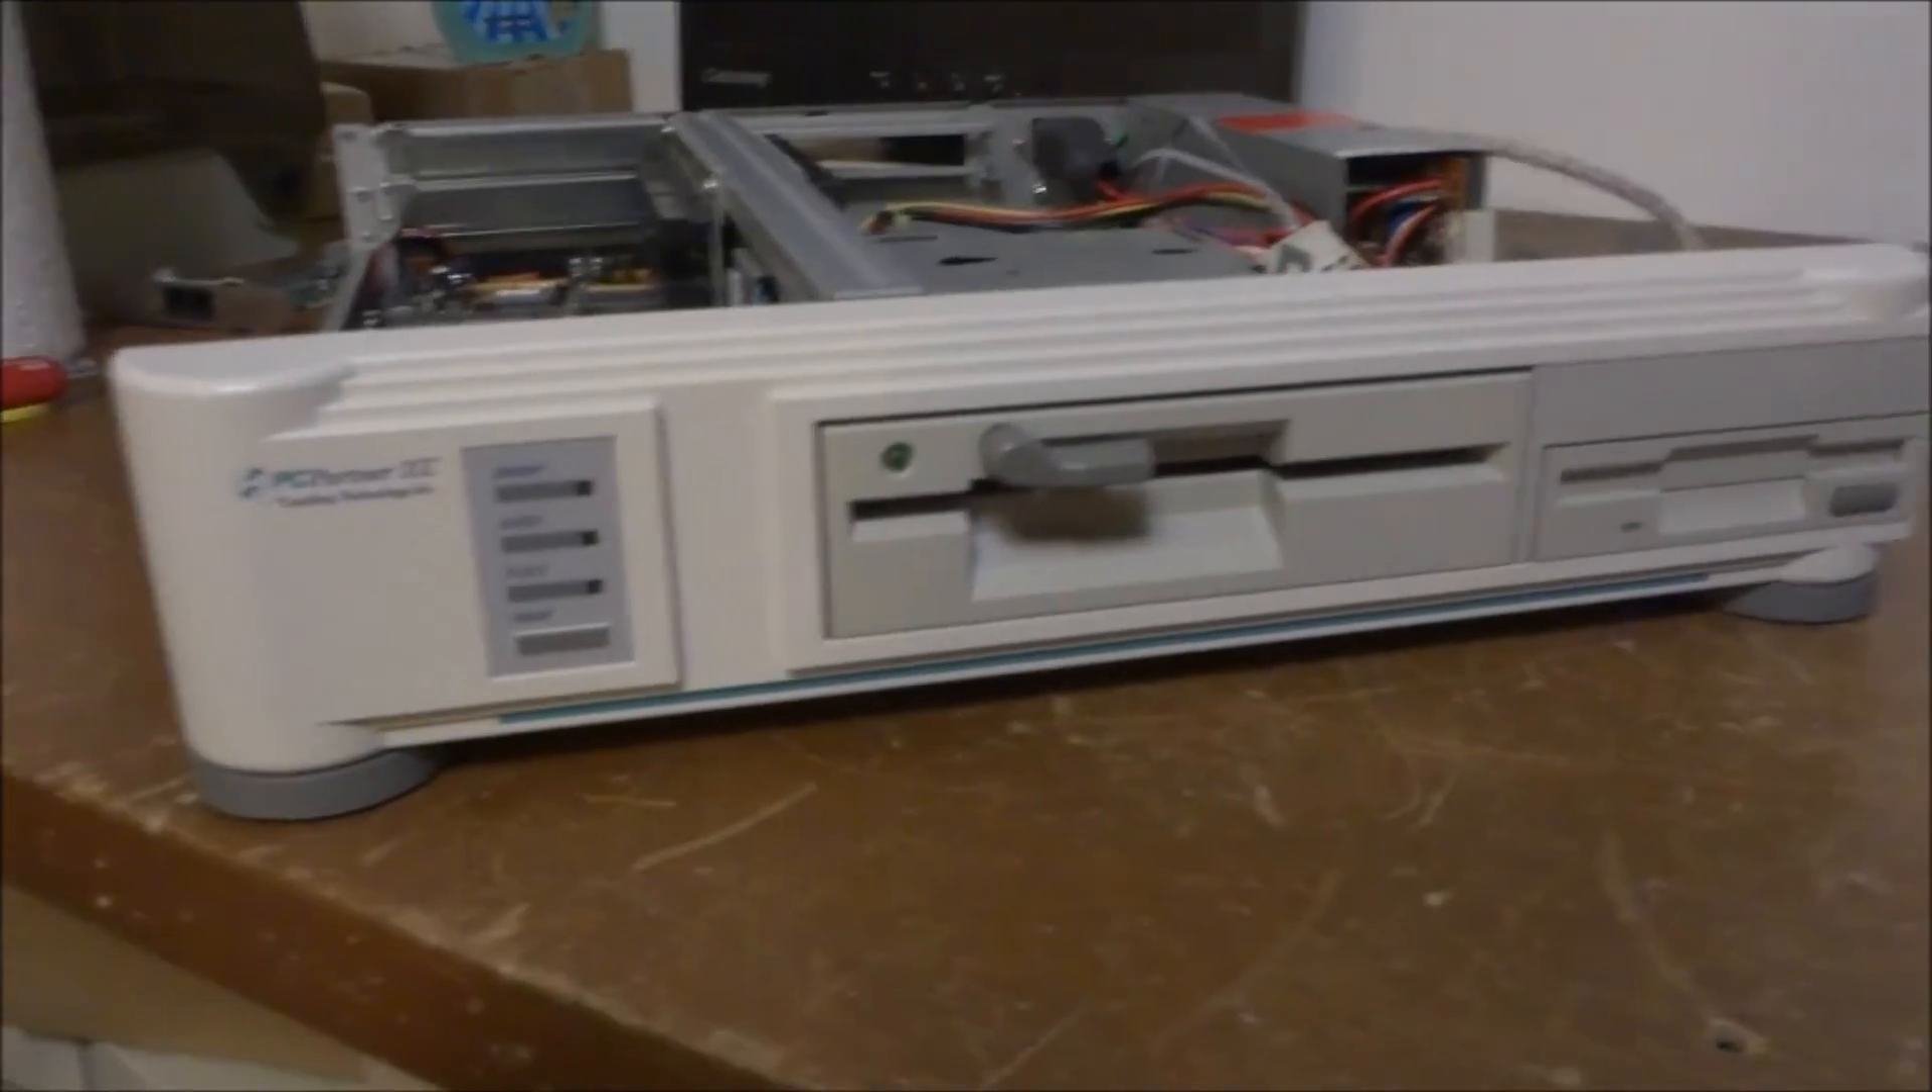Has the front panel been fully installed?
Yes.